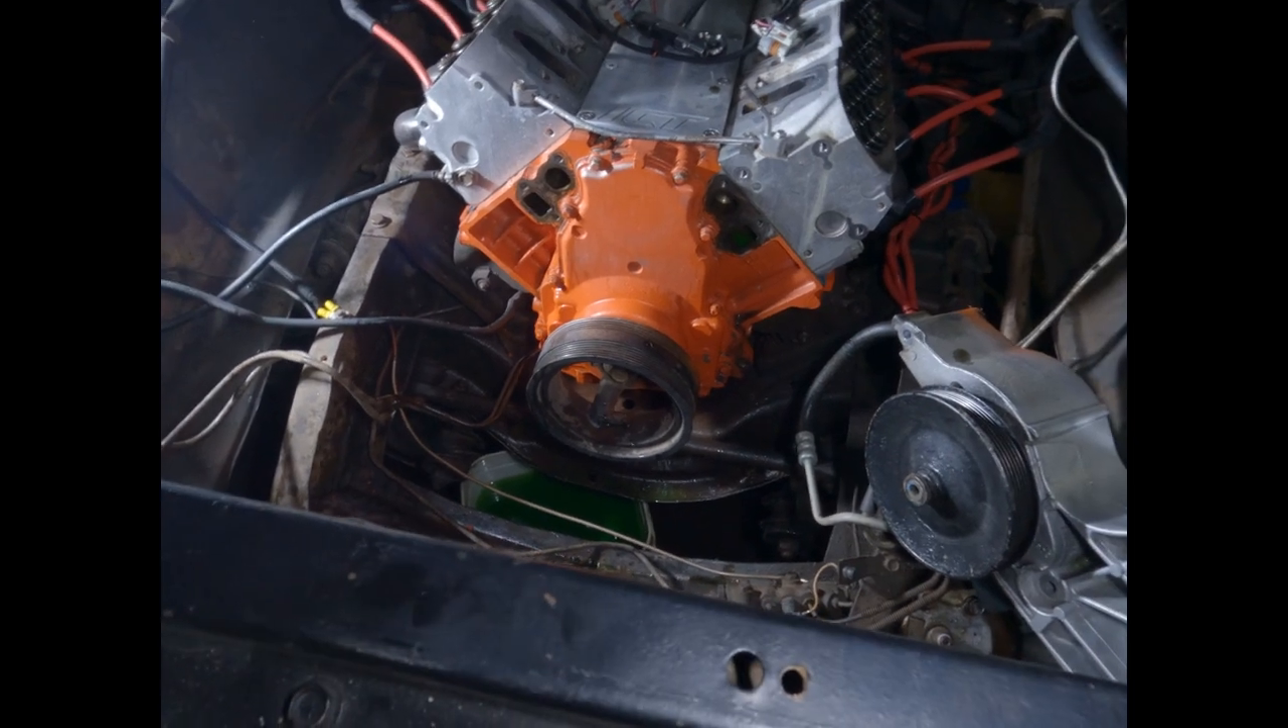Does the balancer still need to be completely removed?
Yes.